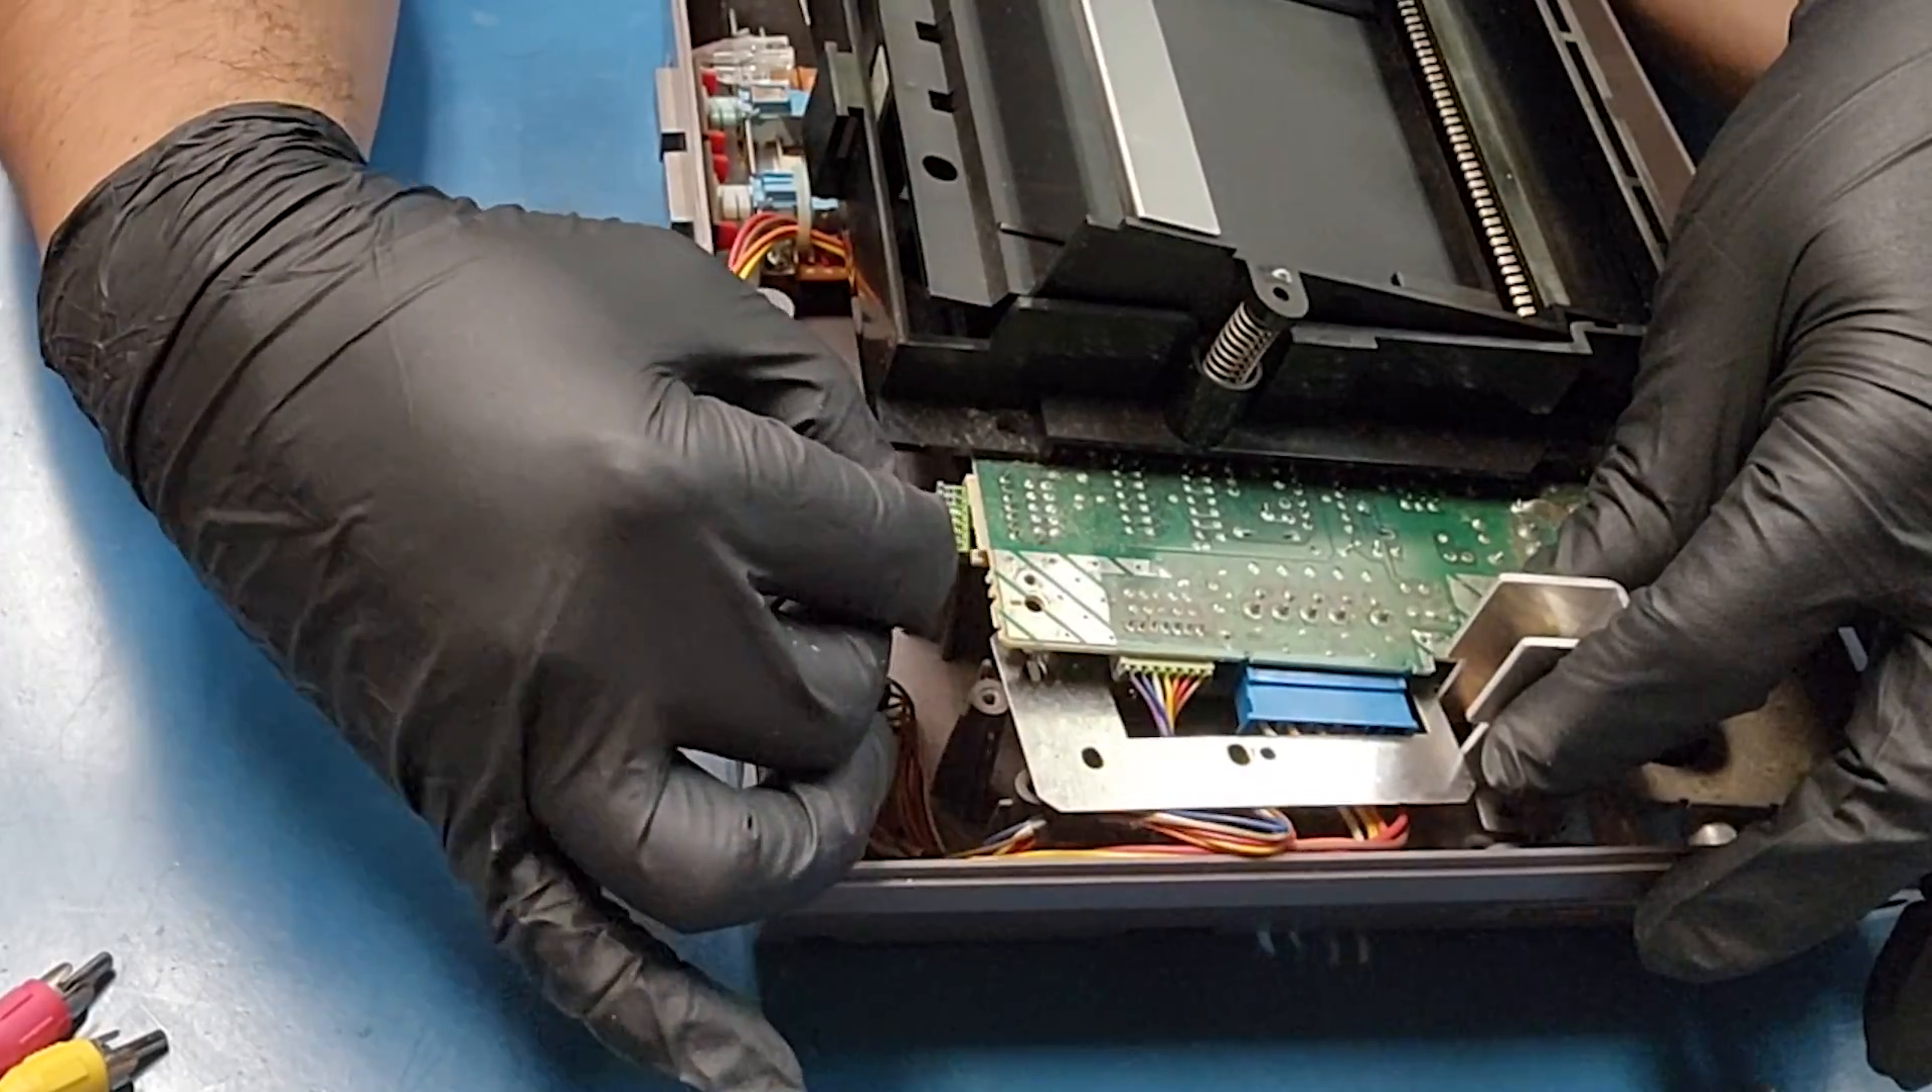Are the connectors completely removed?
No.